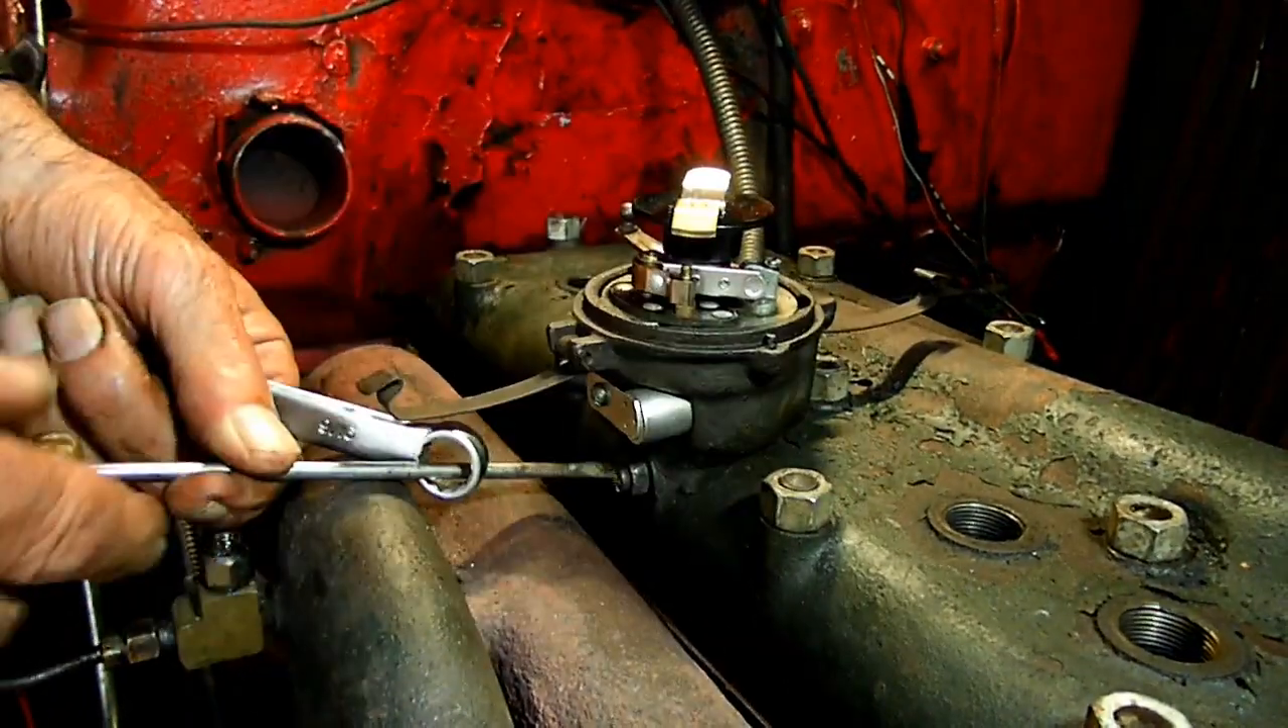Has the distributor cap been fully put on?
No.